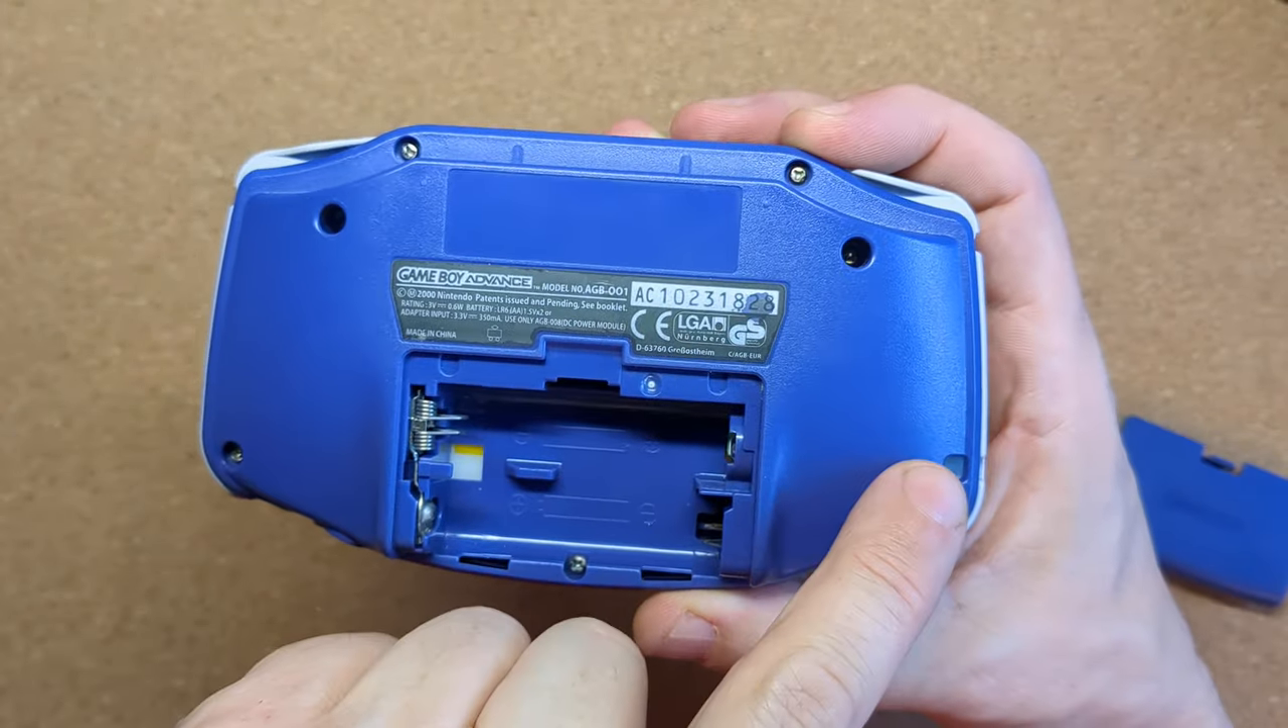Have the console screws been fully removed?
No.